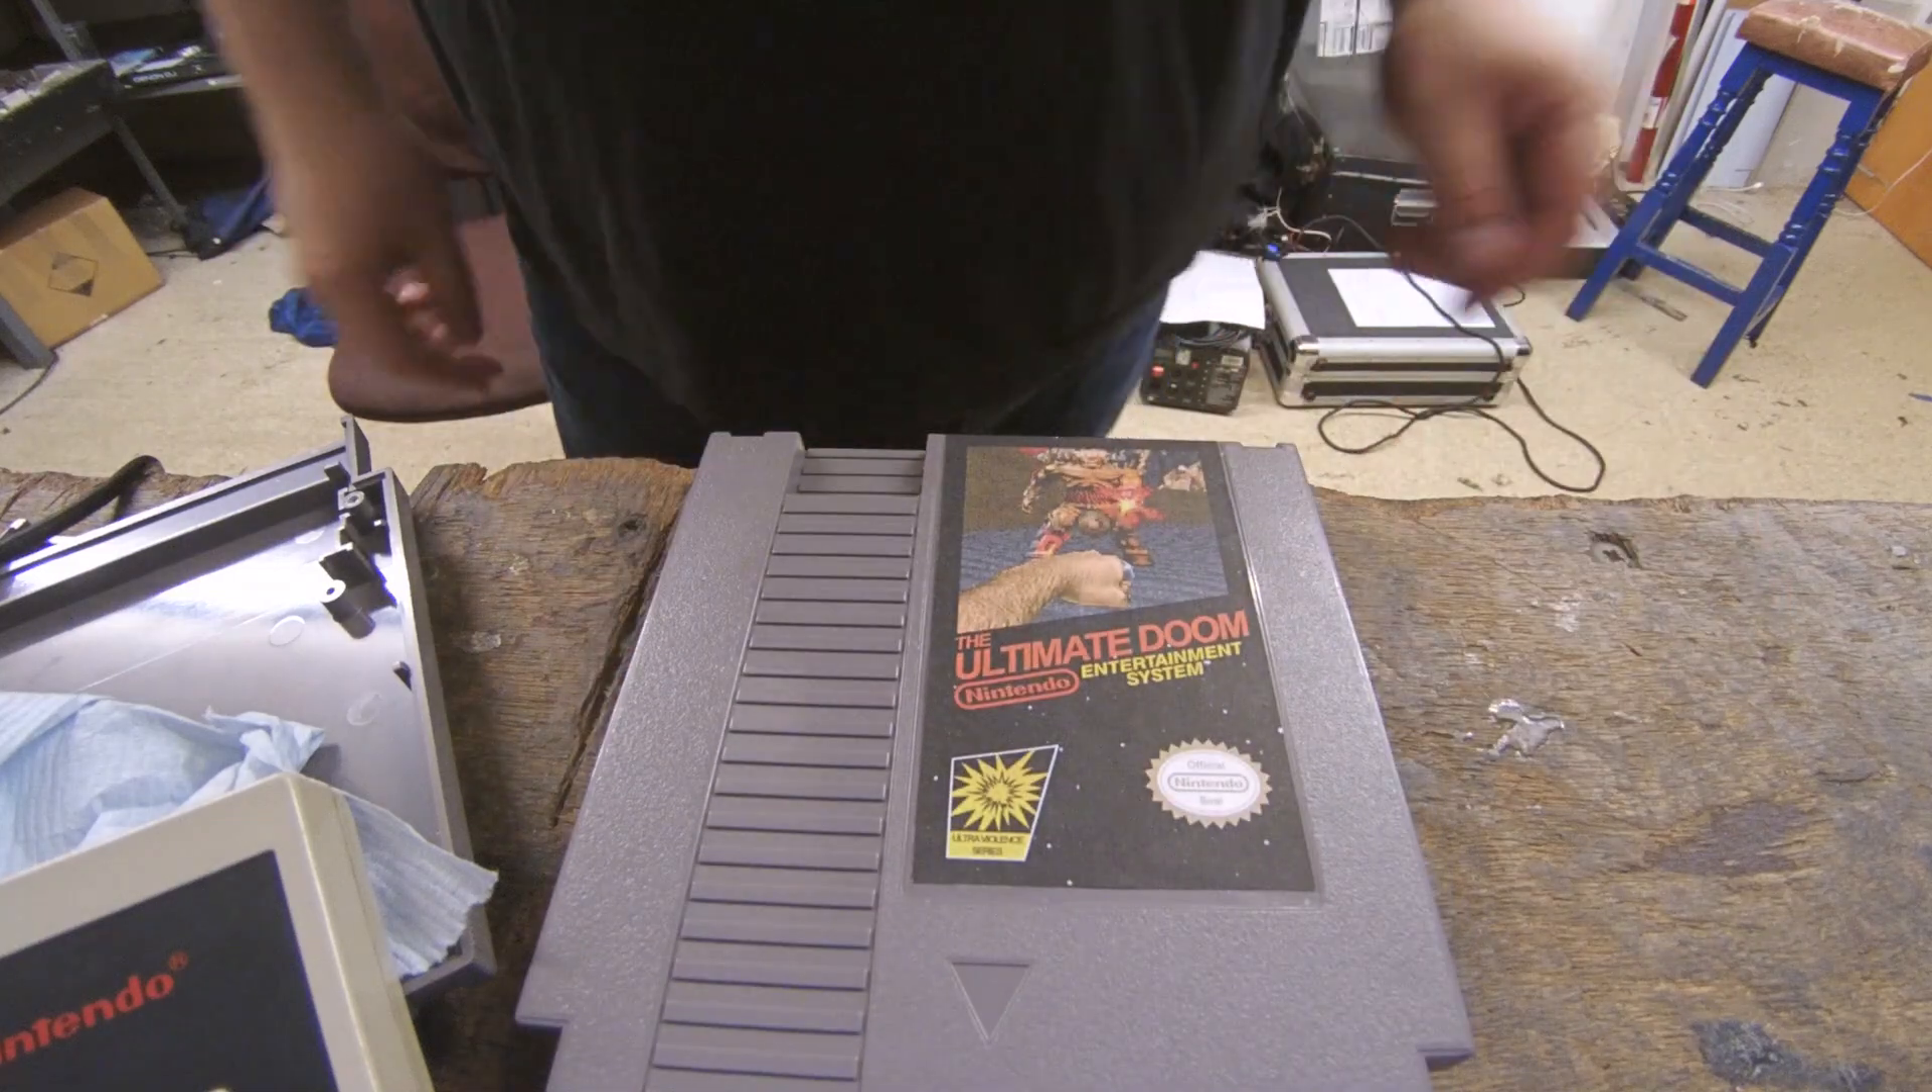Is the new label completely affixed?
Yes.